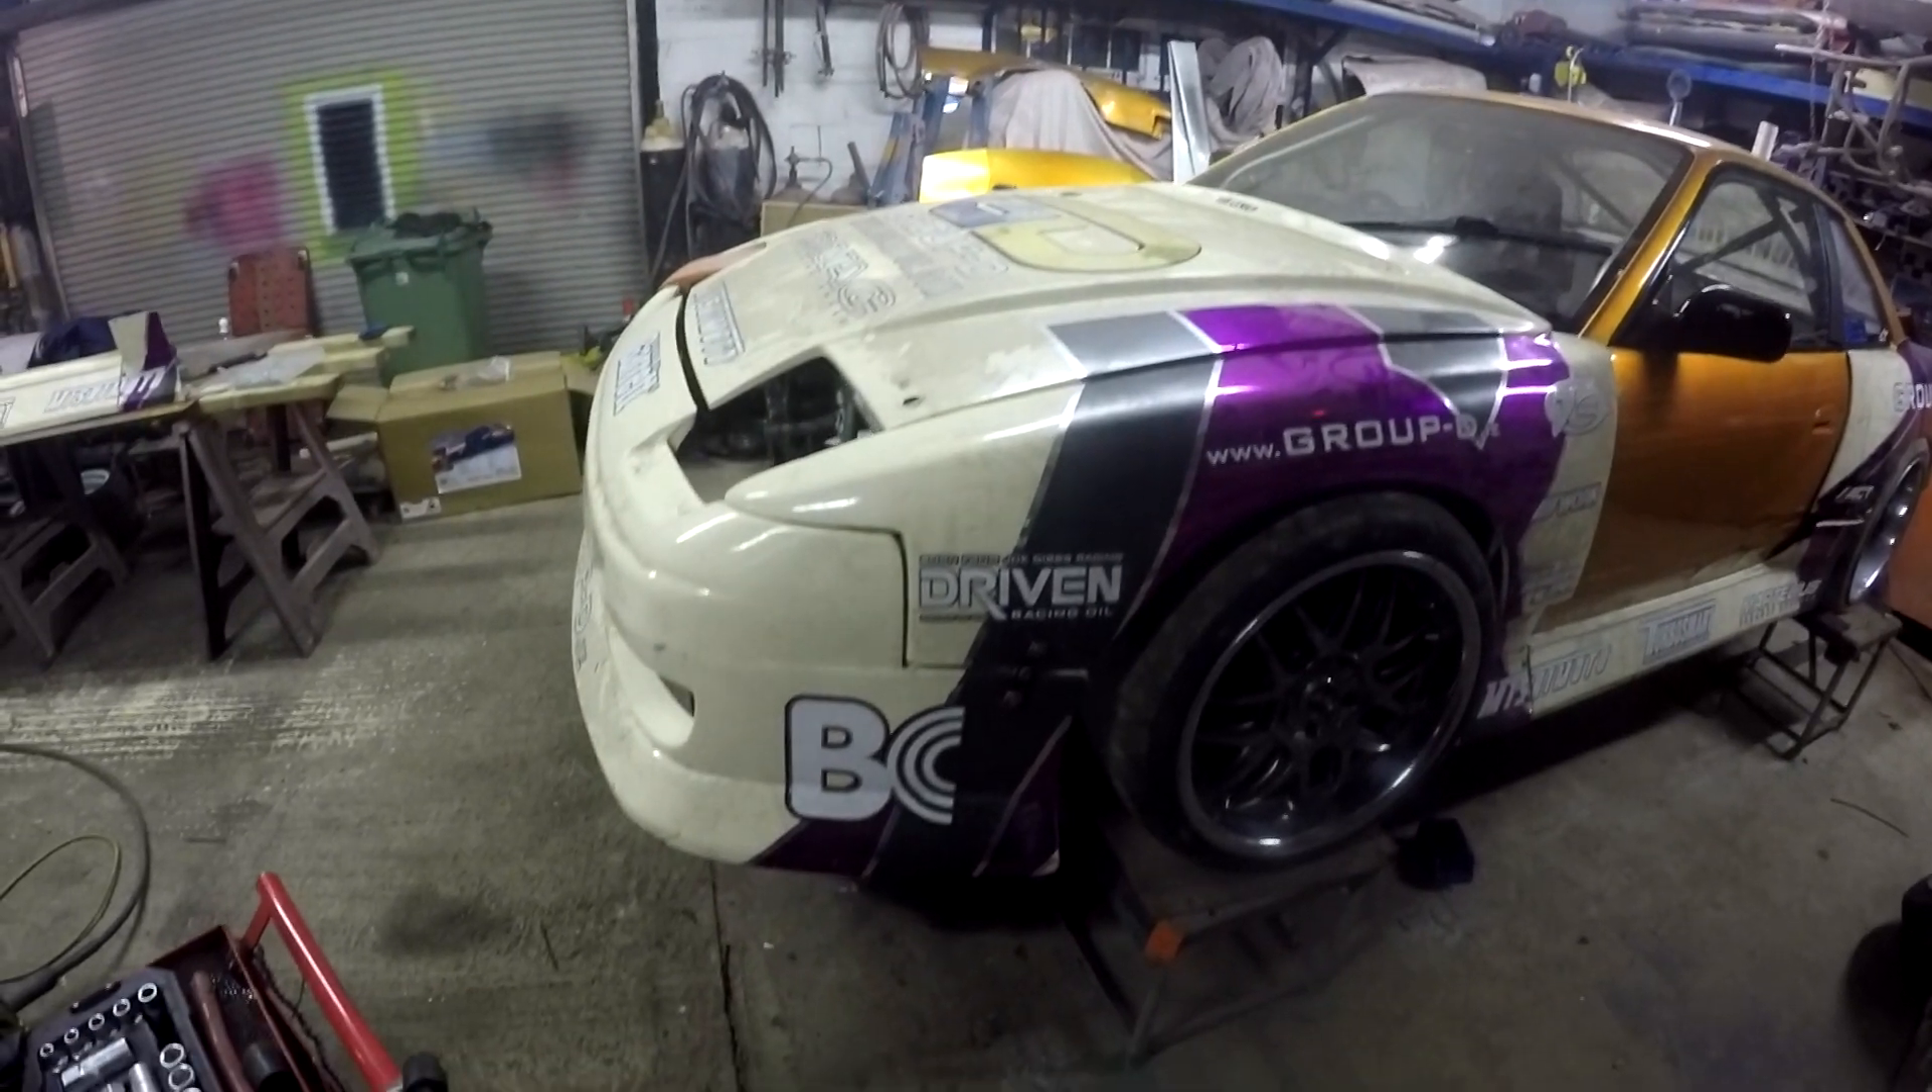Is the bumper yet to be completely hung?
No.